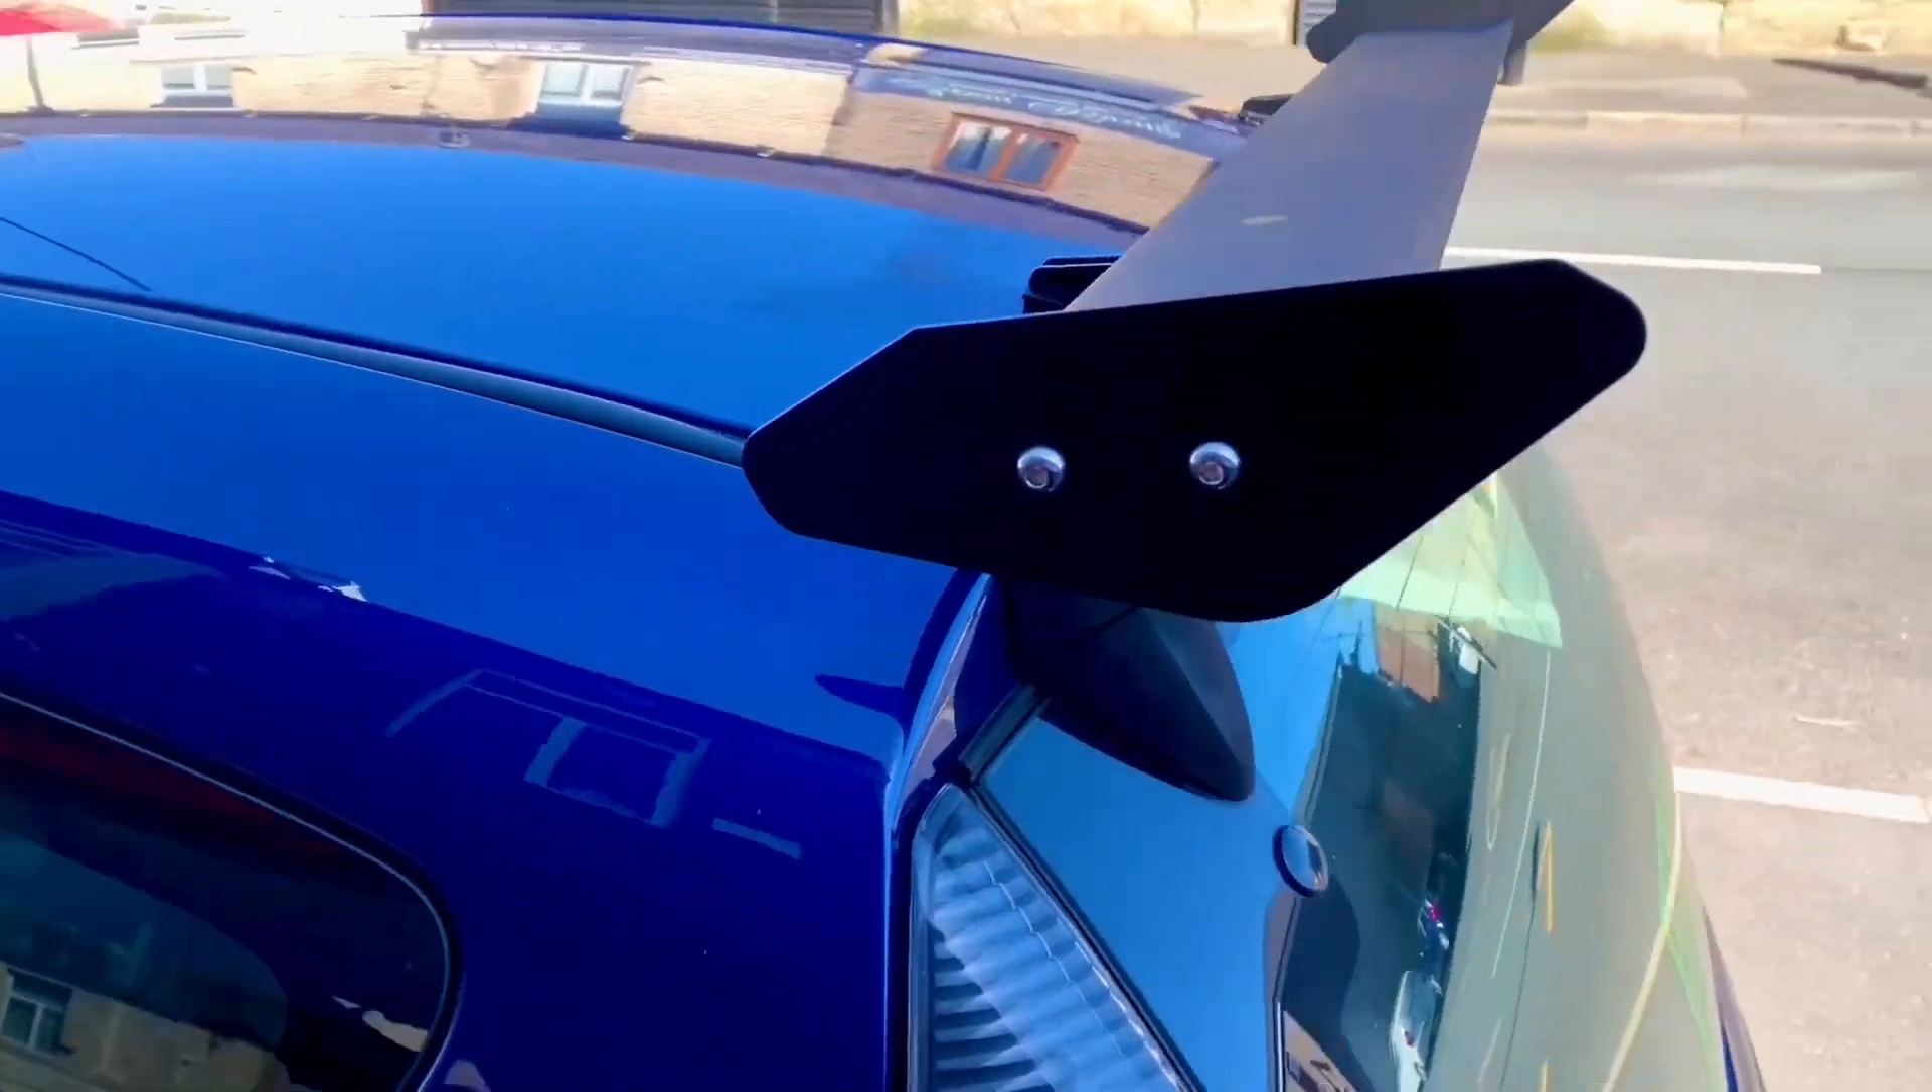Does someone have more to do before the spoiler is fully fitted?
No.